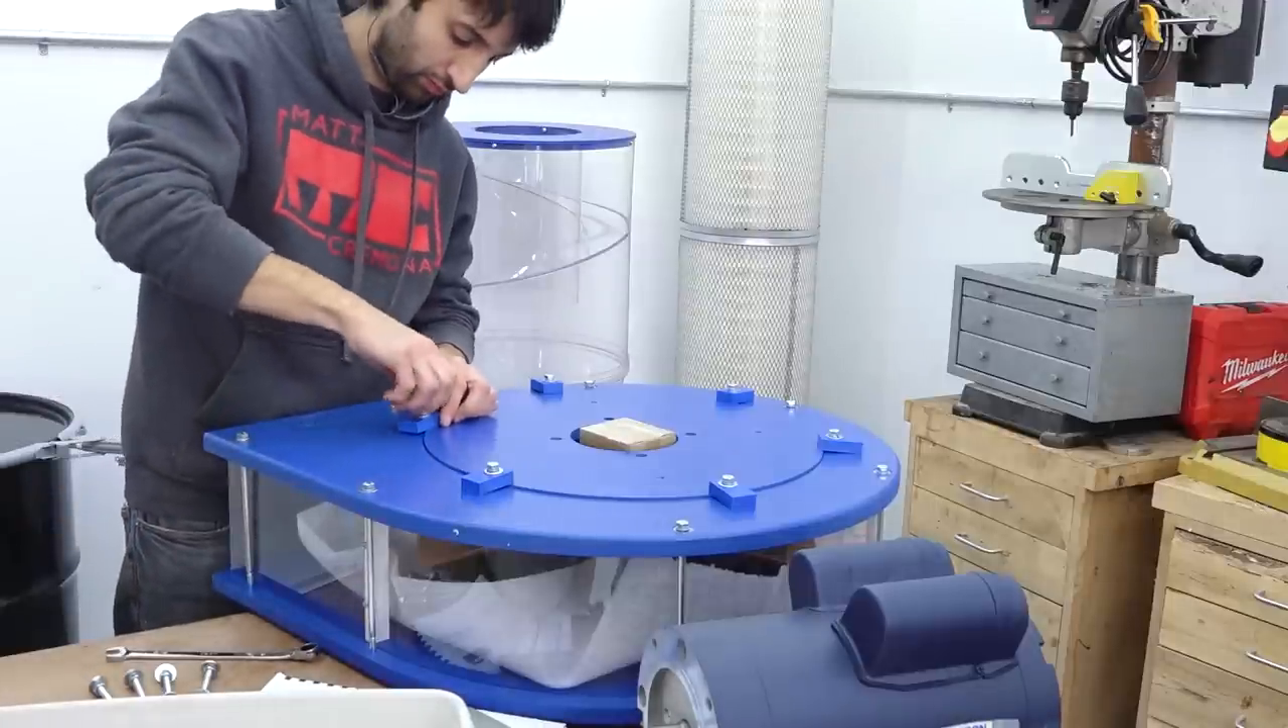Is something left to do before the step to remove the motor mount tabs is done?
Yes.